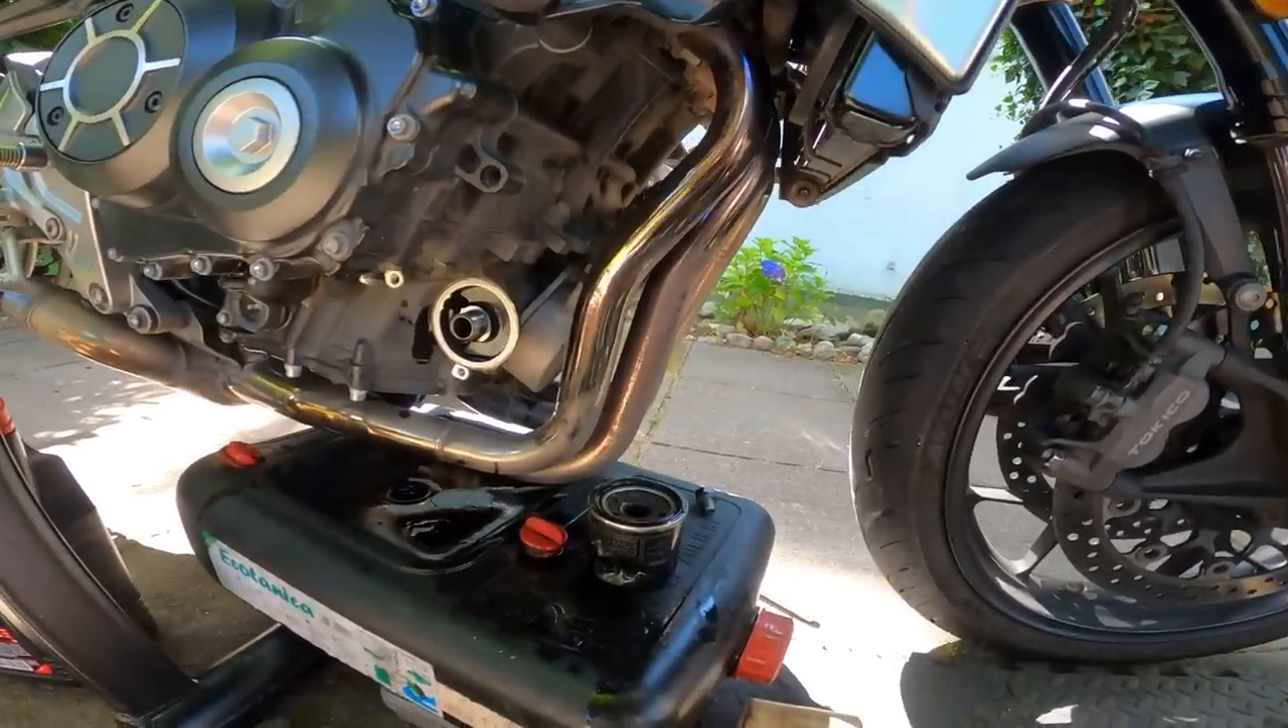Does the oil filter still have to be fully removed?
No.